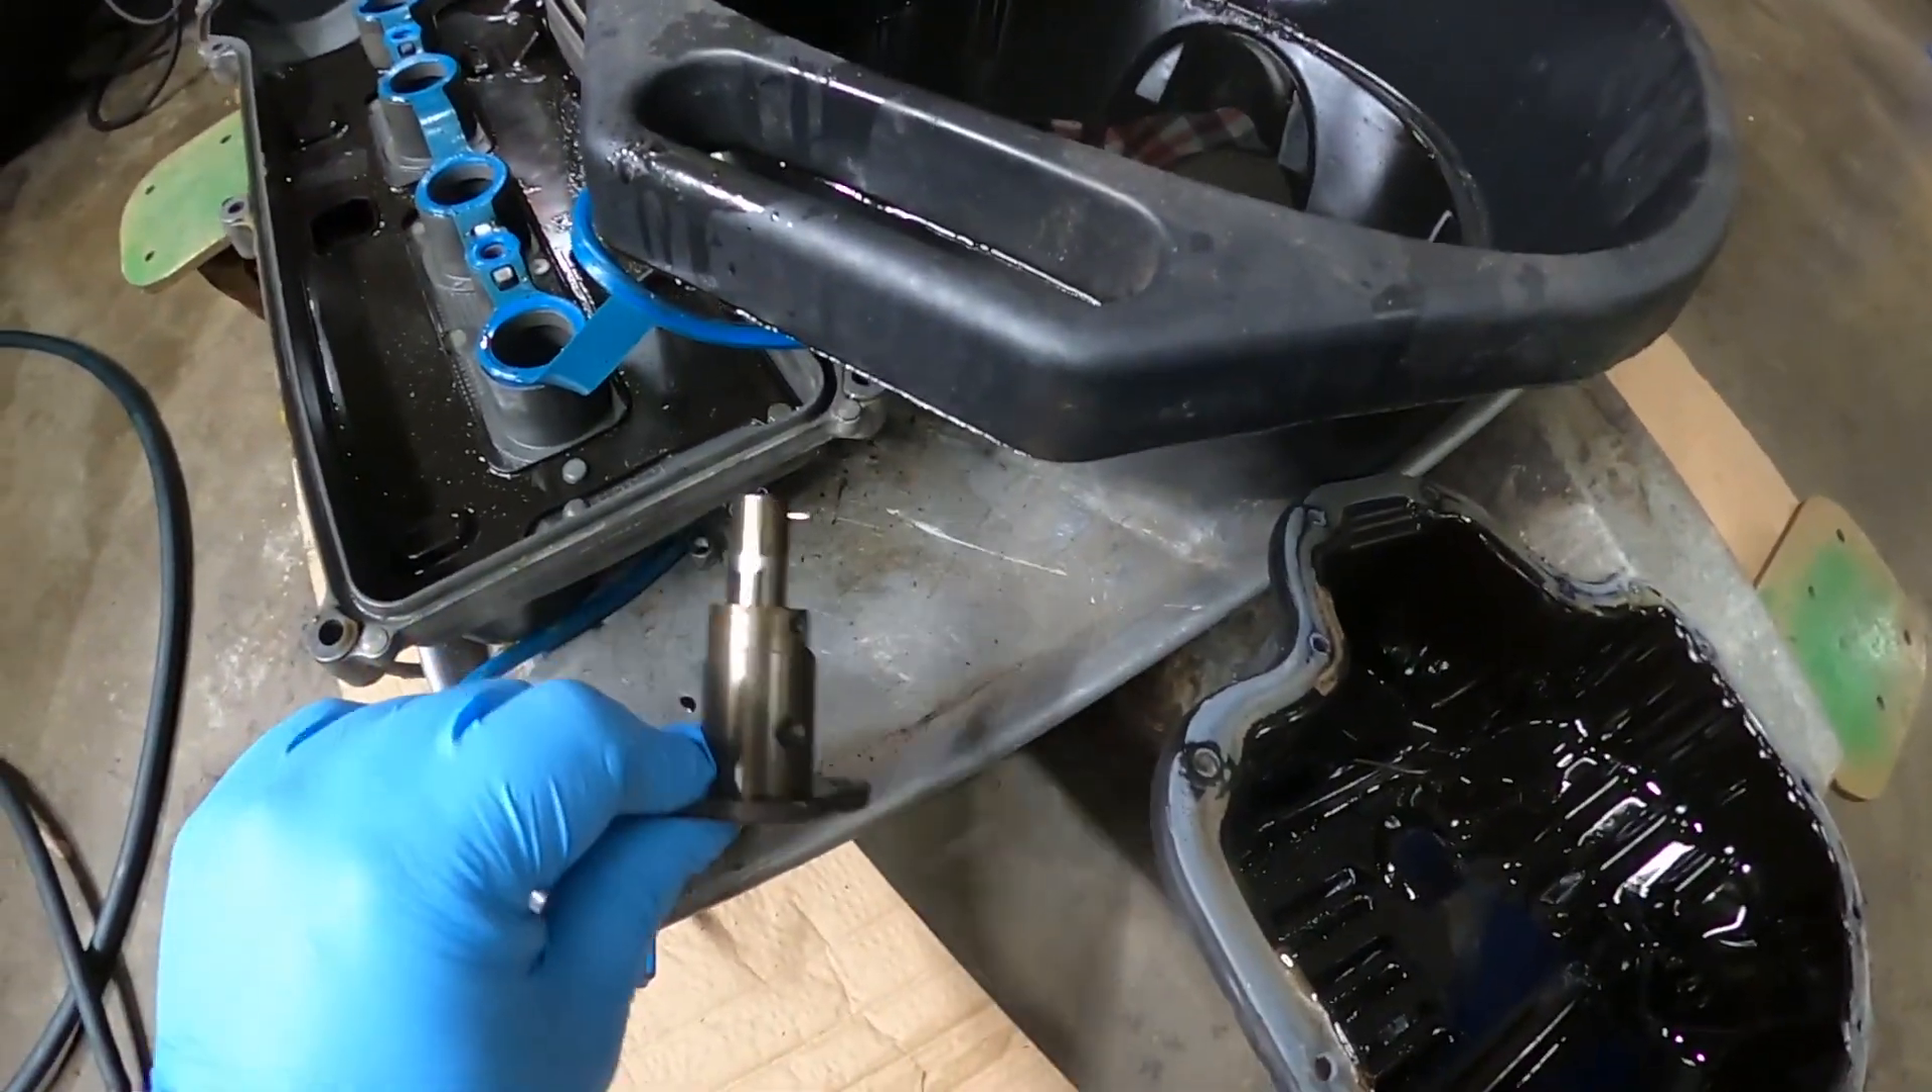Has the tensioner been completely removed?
Yes.